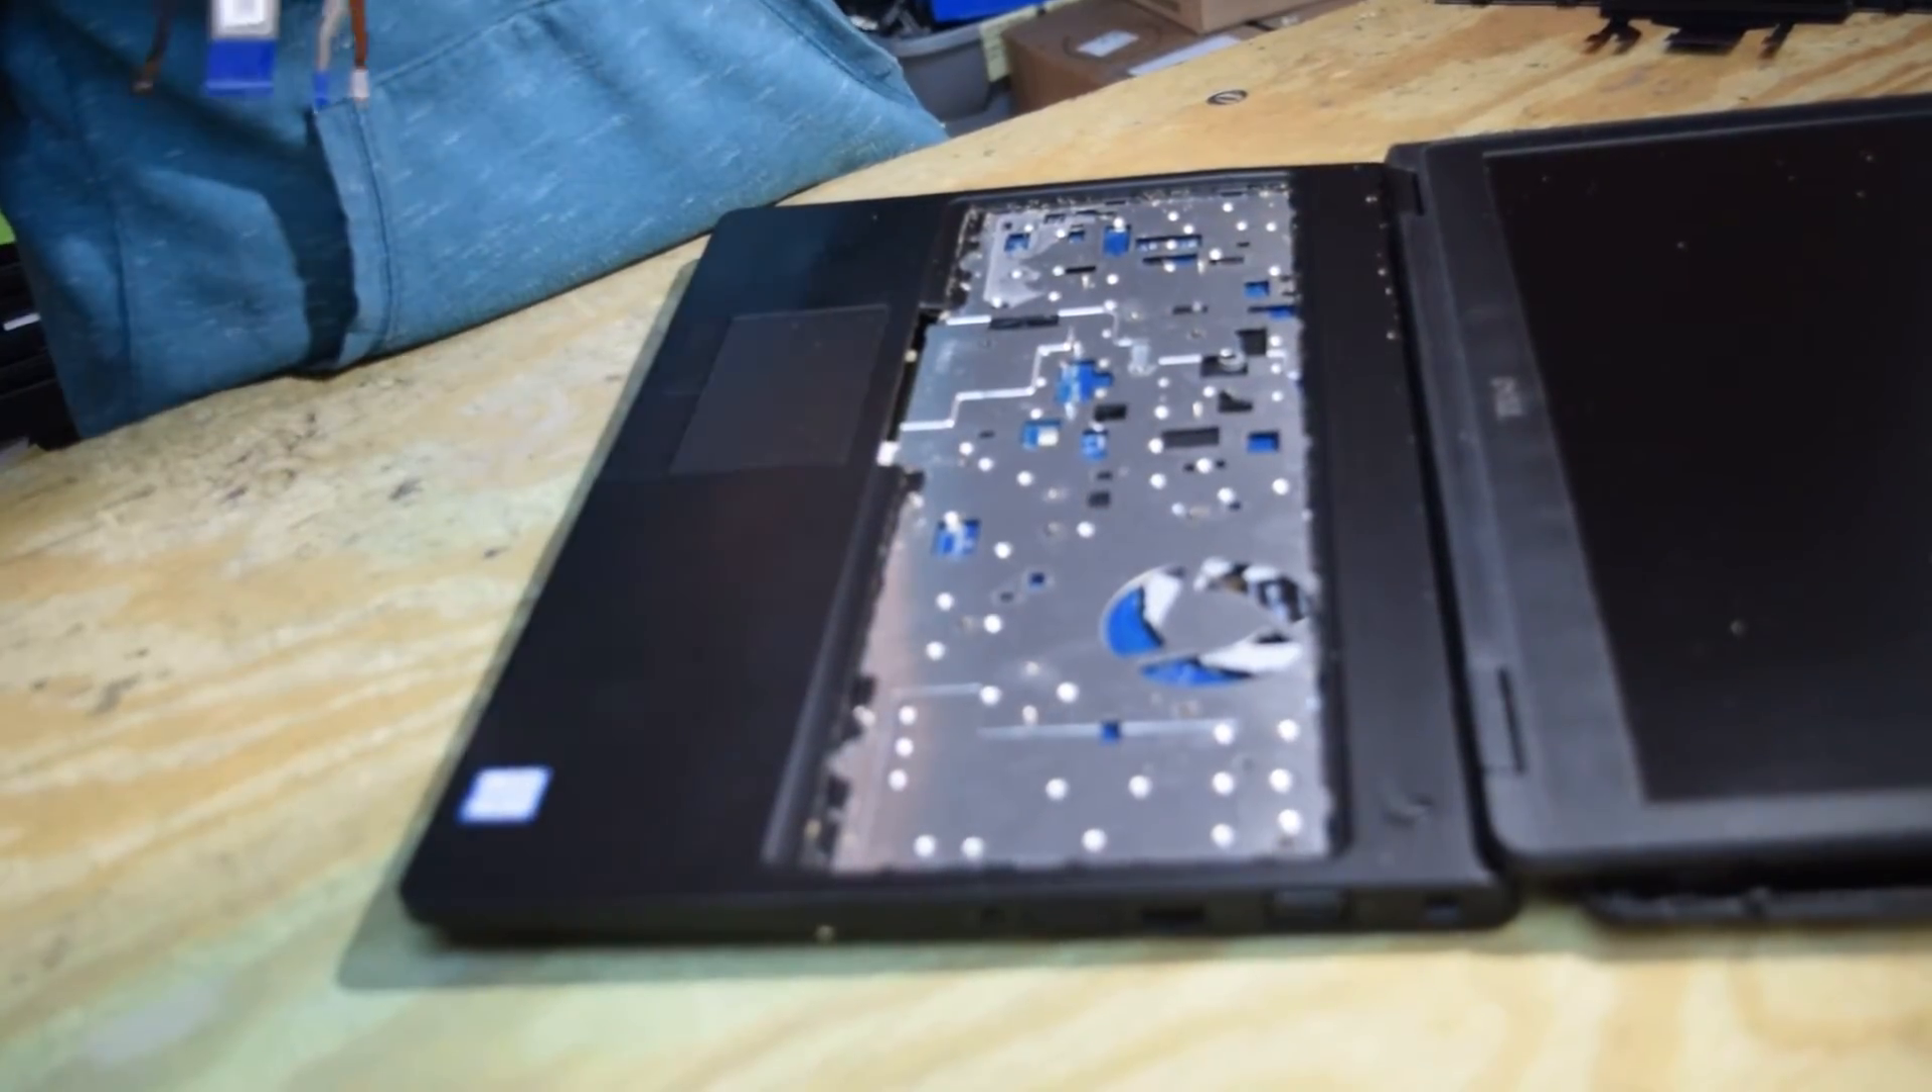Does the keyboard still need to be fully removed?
No.